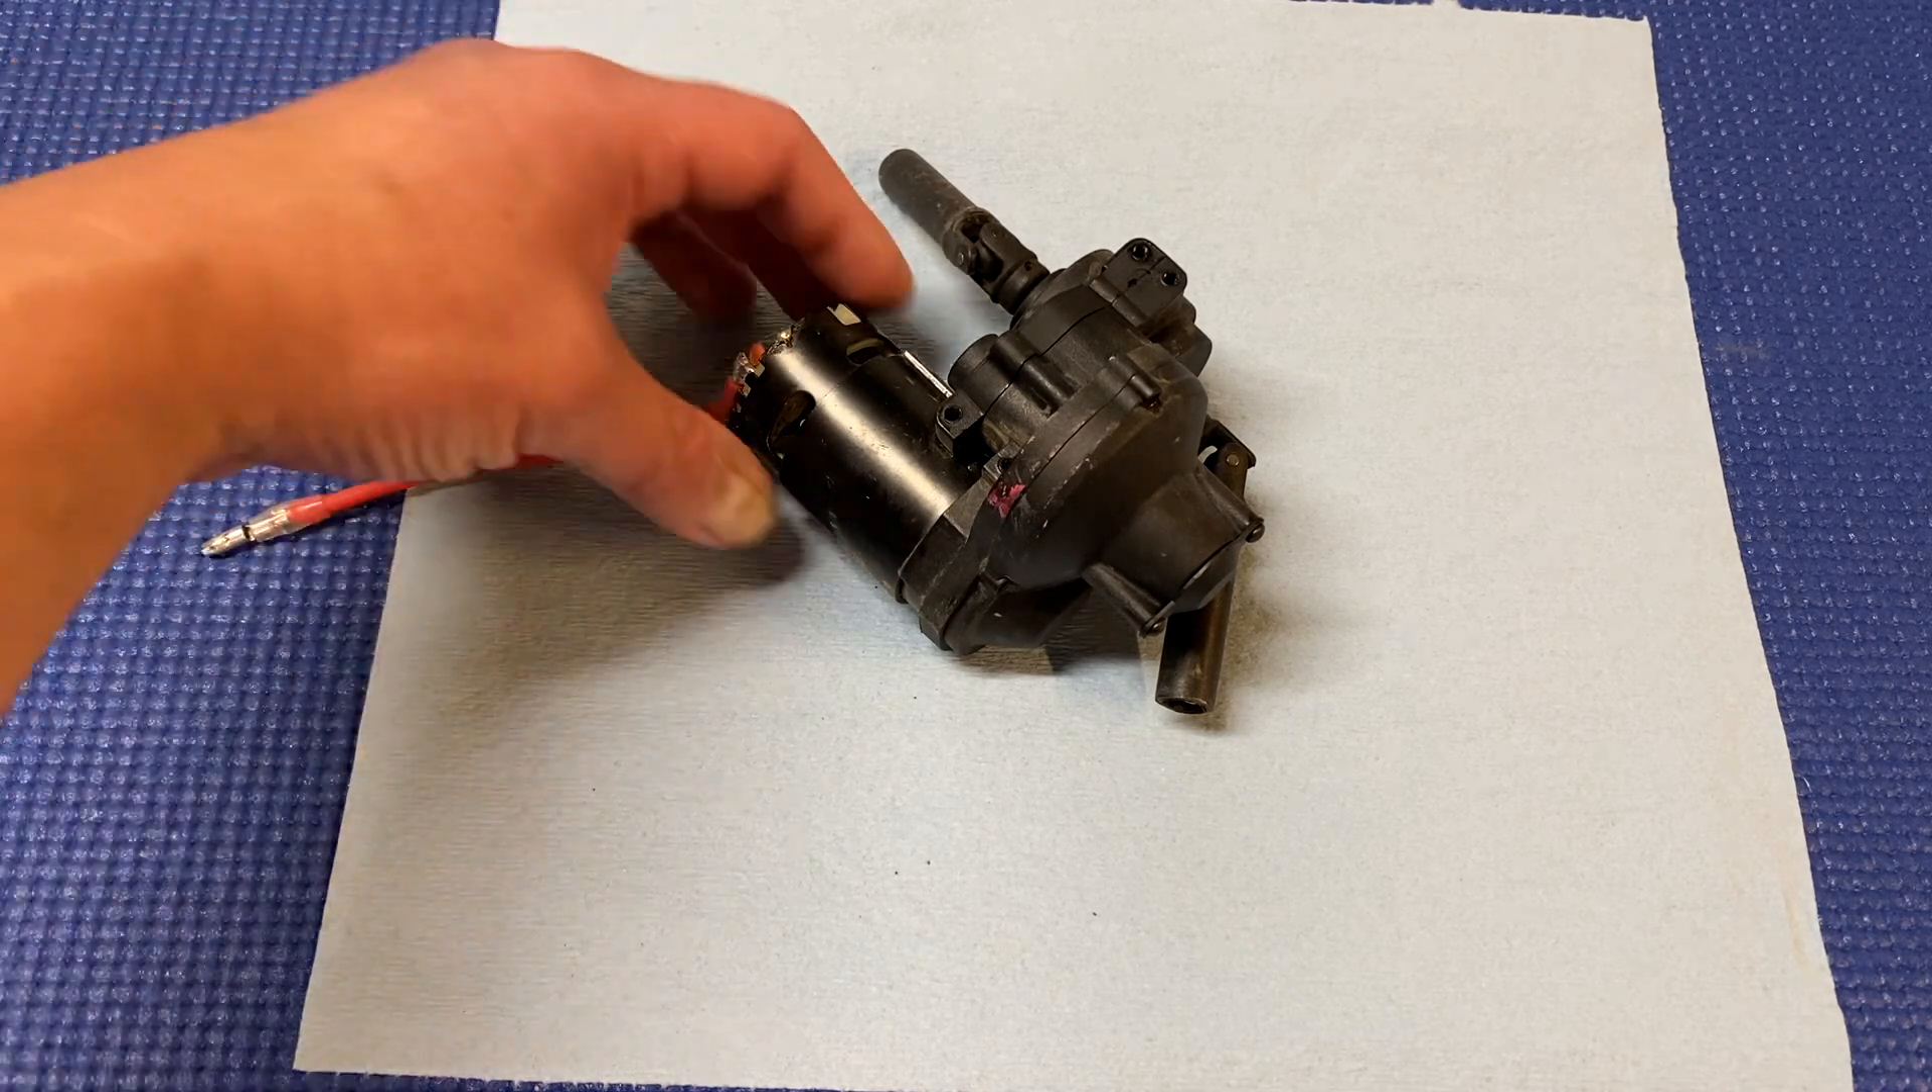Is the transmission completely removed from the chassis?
Yes.